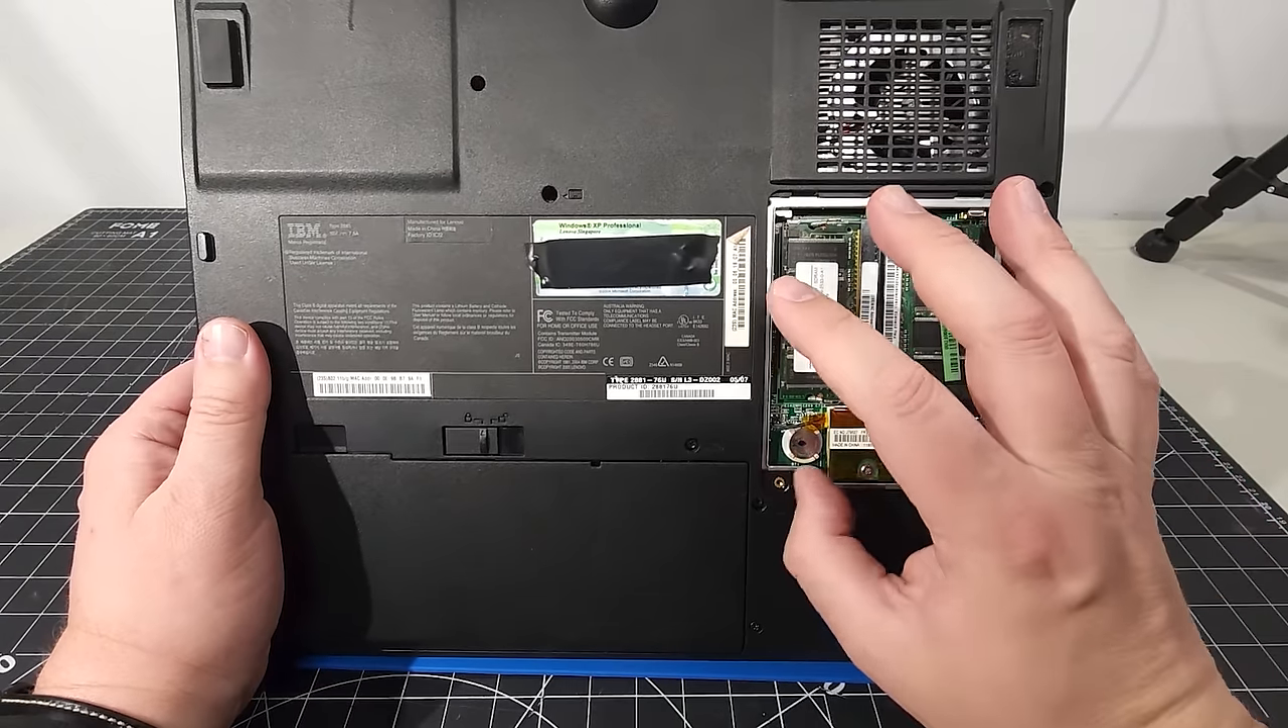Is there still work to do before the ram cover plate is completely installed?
Yes.